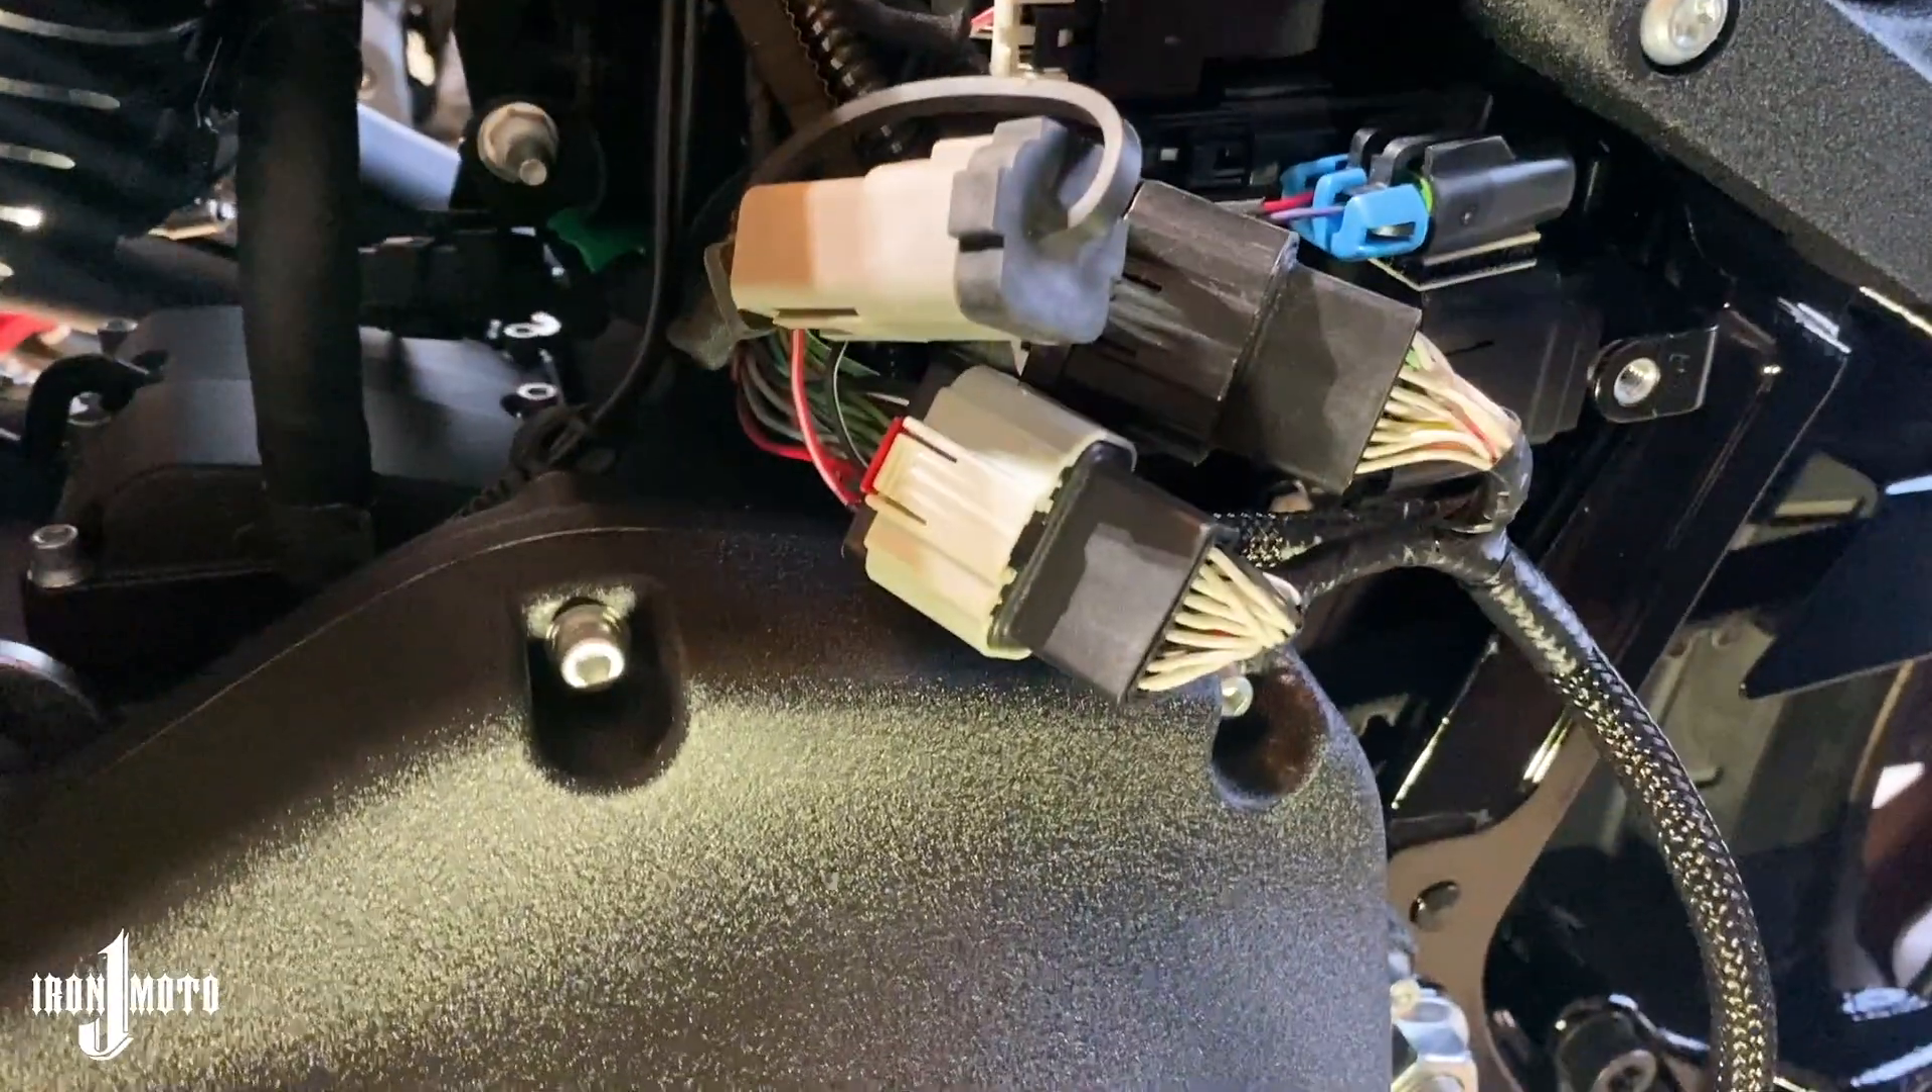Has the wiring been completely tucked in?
No.